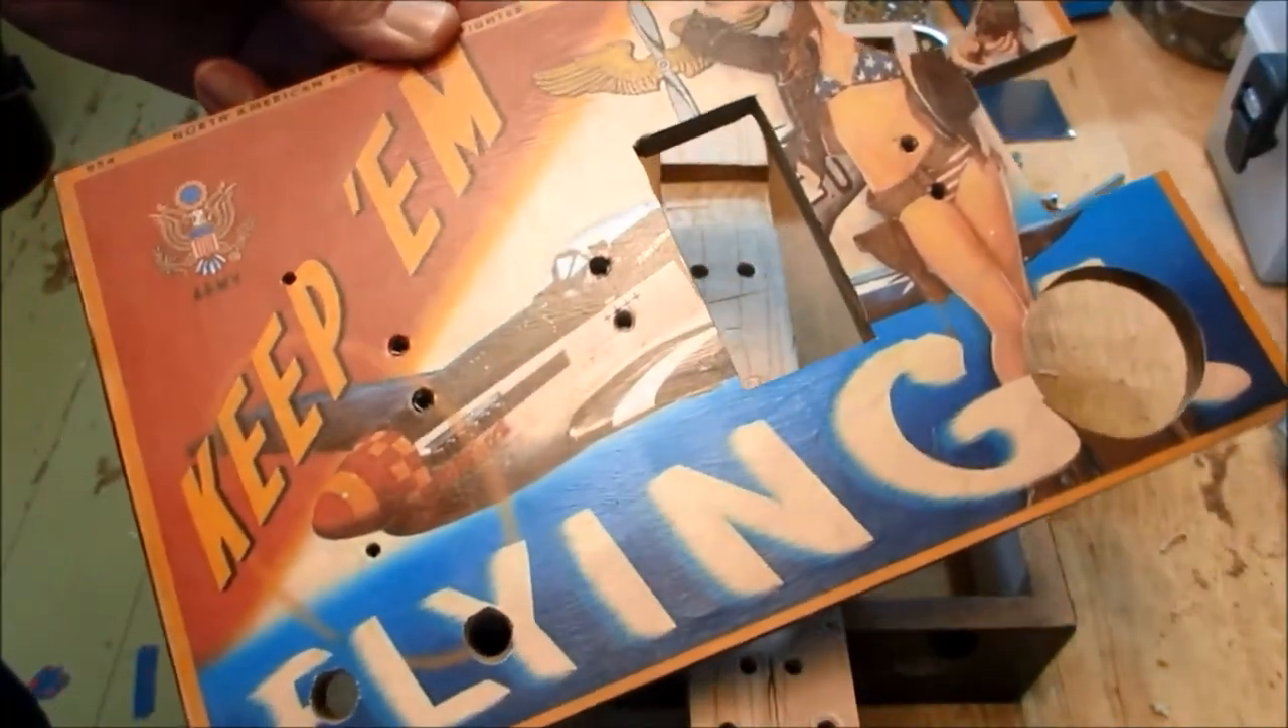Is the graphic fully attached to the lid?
Yes.